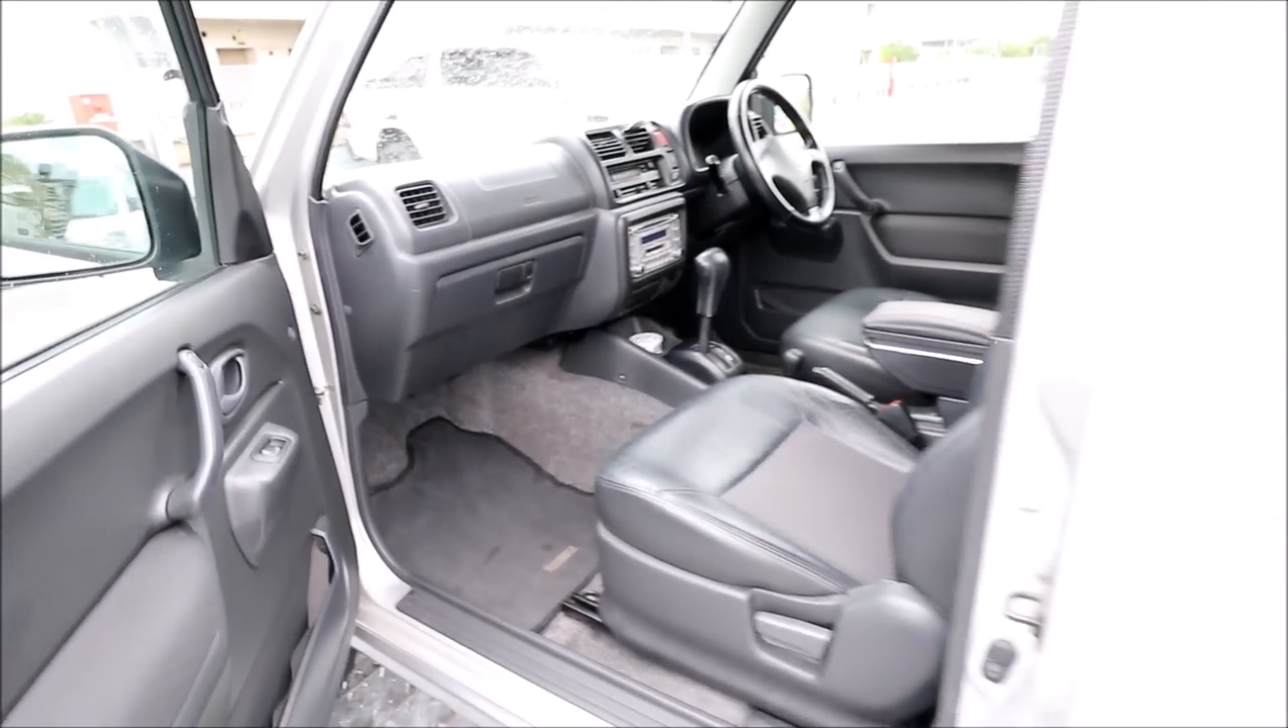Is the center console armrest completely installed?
Yes.